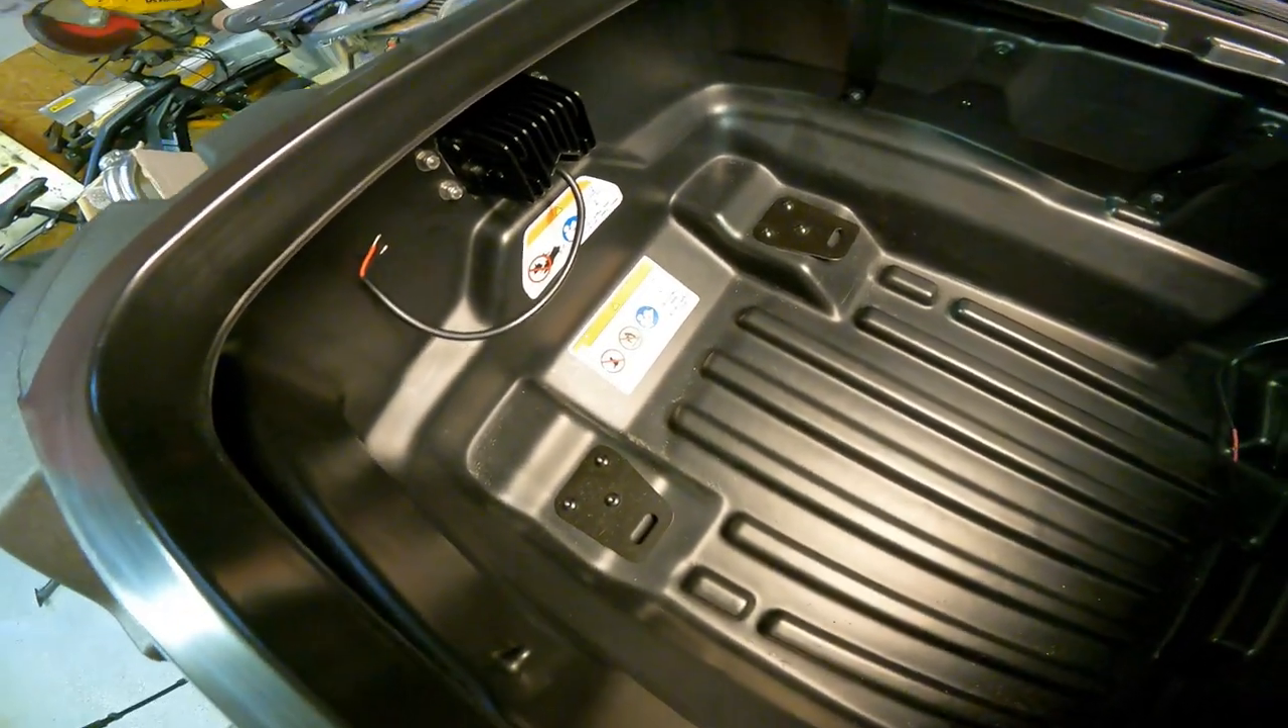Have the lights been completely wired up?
No.